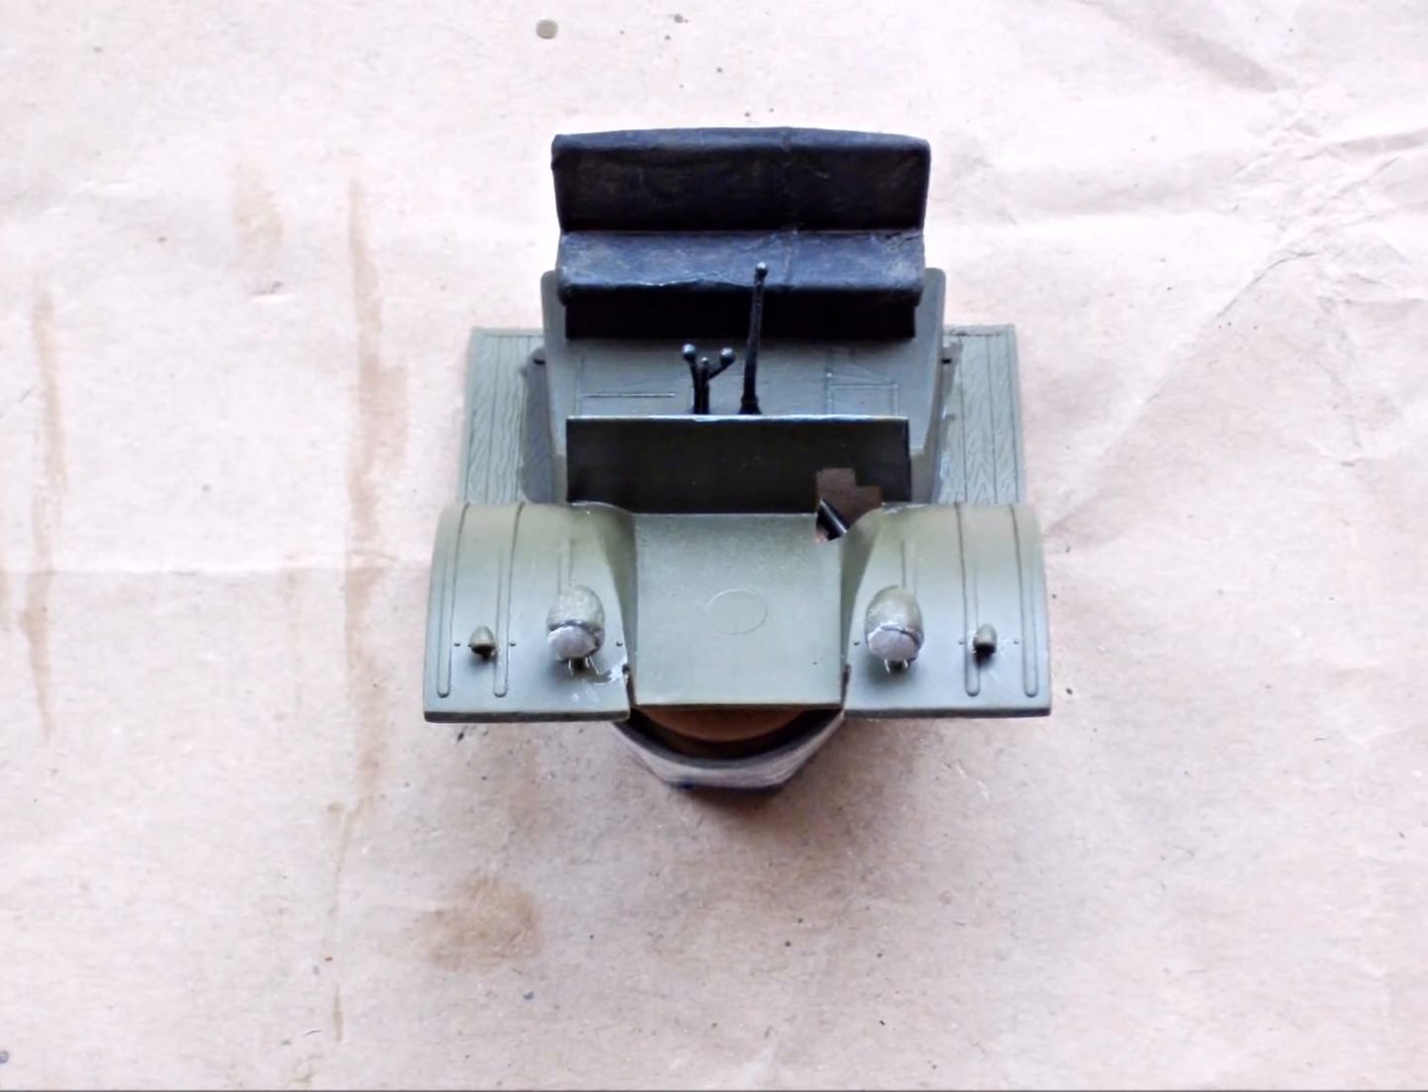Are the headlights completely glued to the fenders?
Yes.